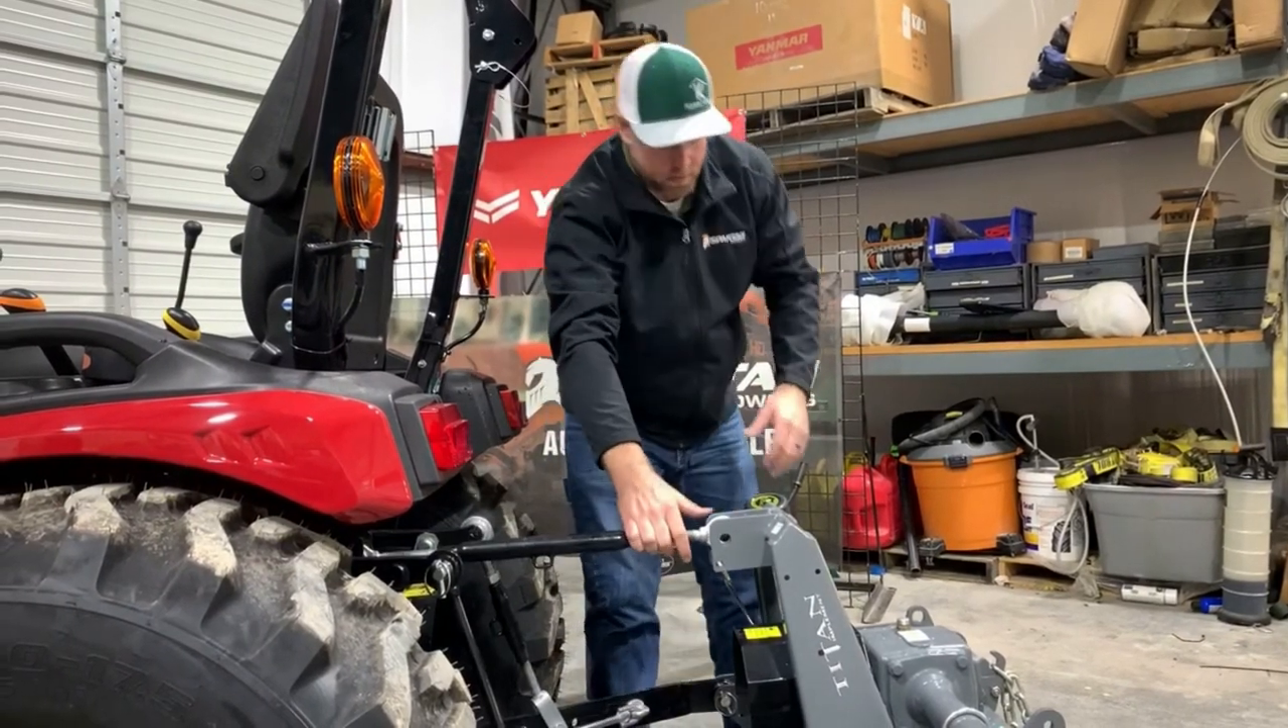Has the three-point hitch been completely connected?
No.